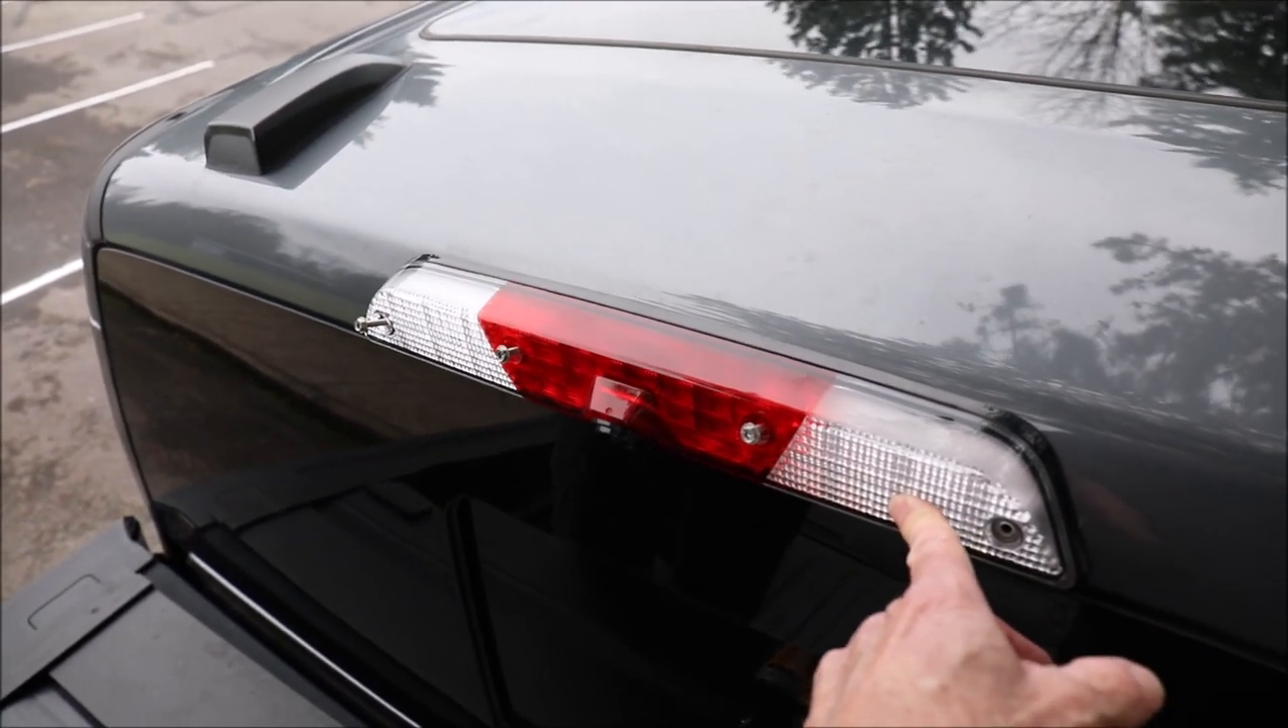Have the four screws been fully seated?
No.